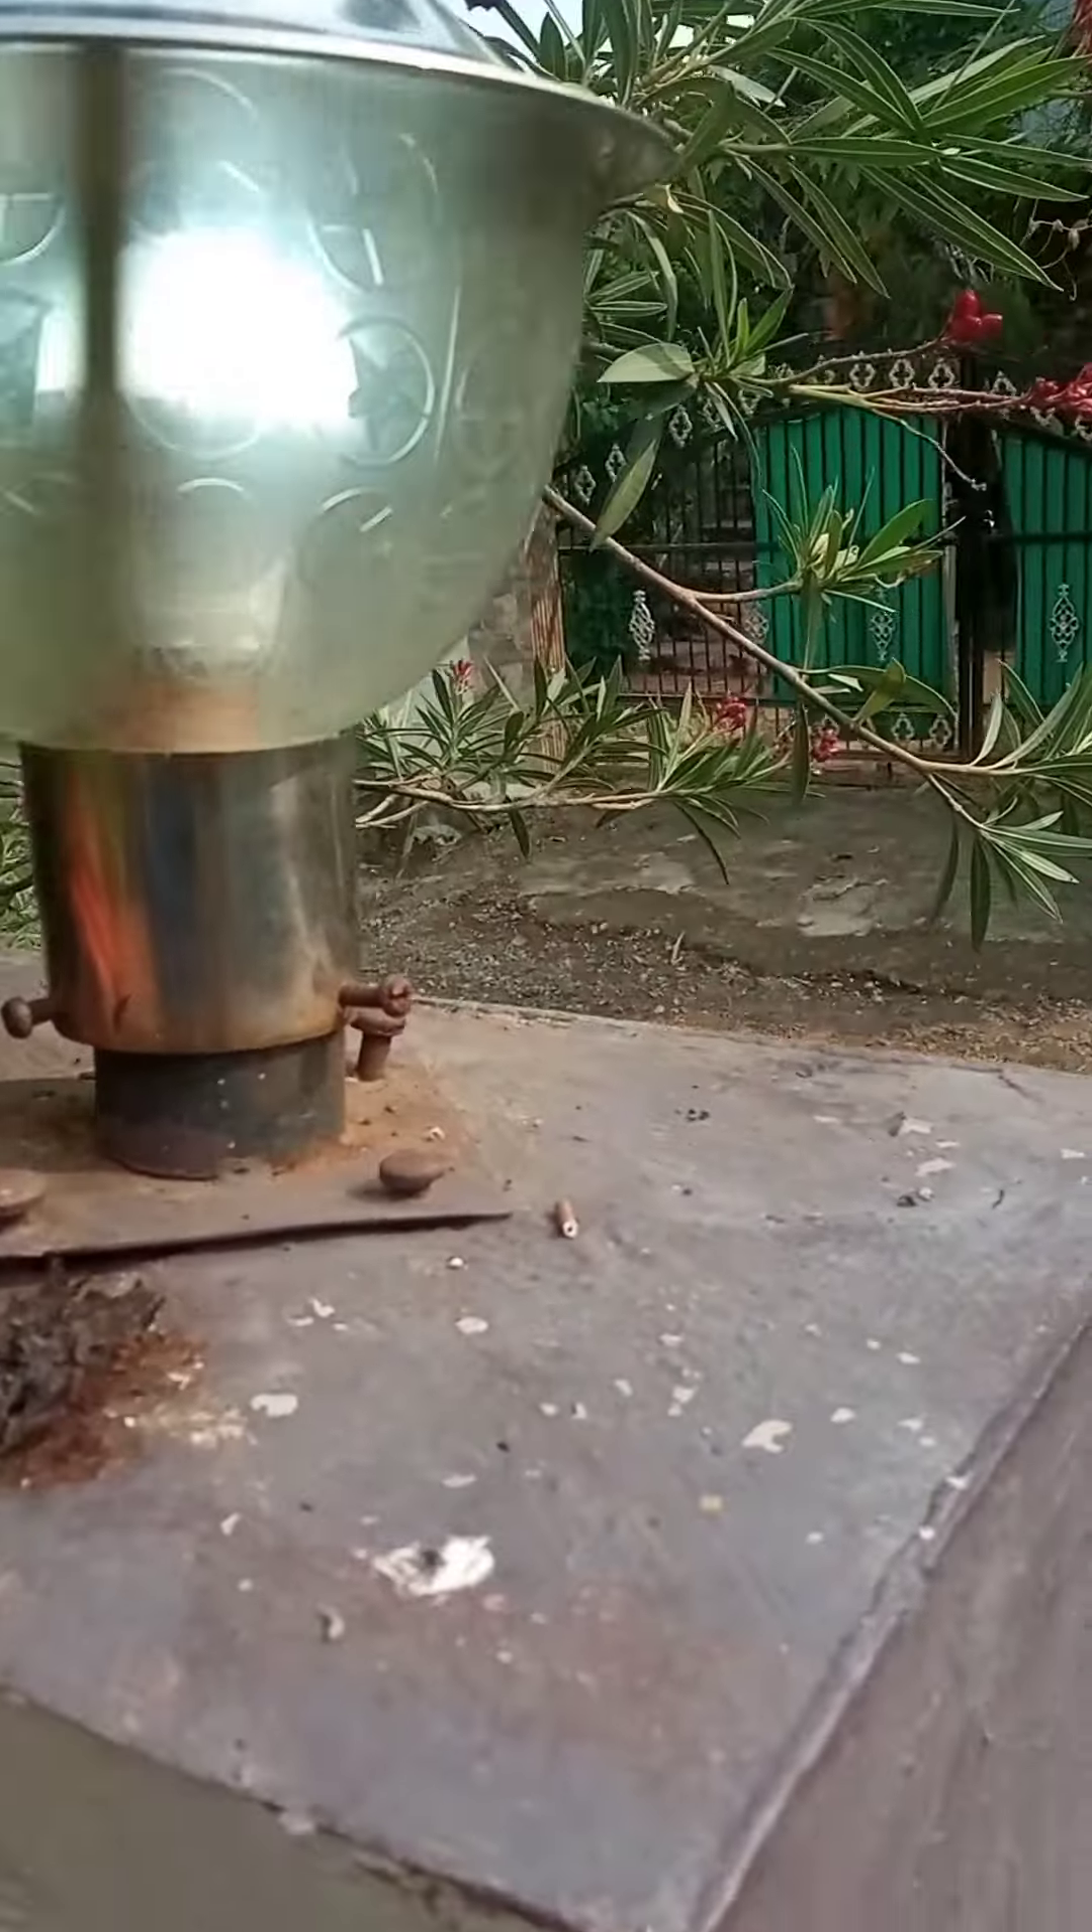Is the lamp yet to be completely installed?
No.